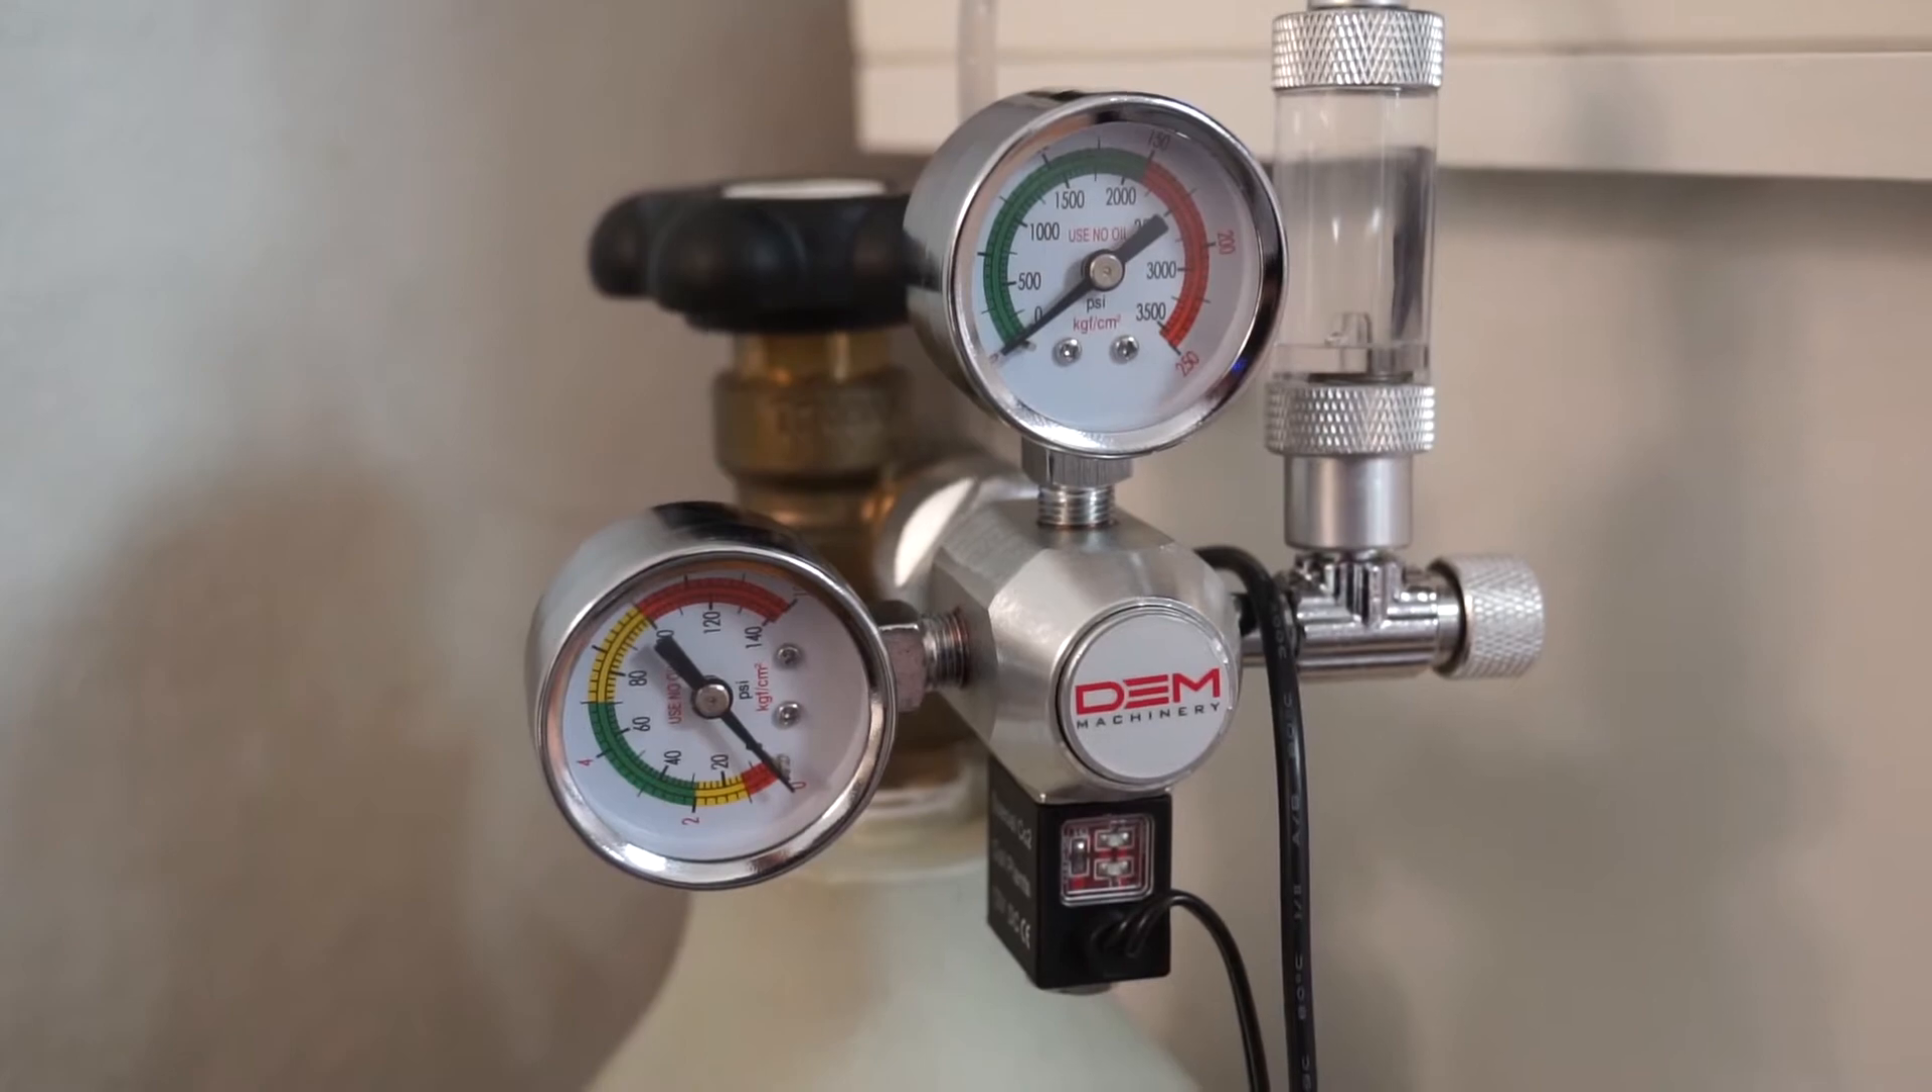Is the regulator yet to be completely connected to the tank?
No.